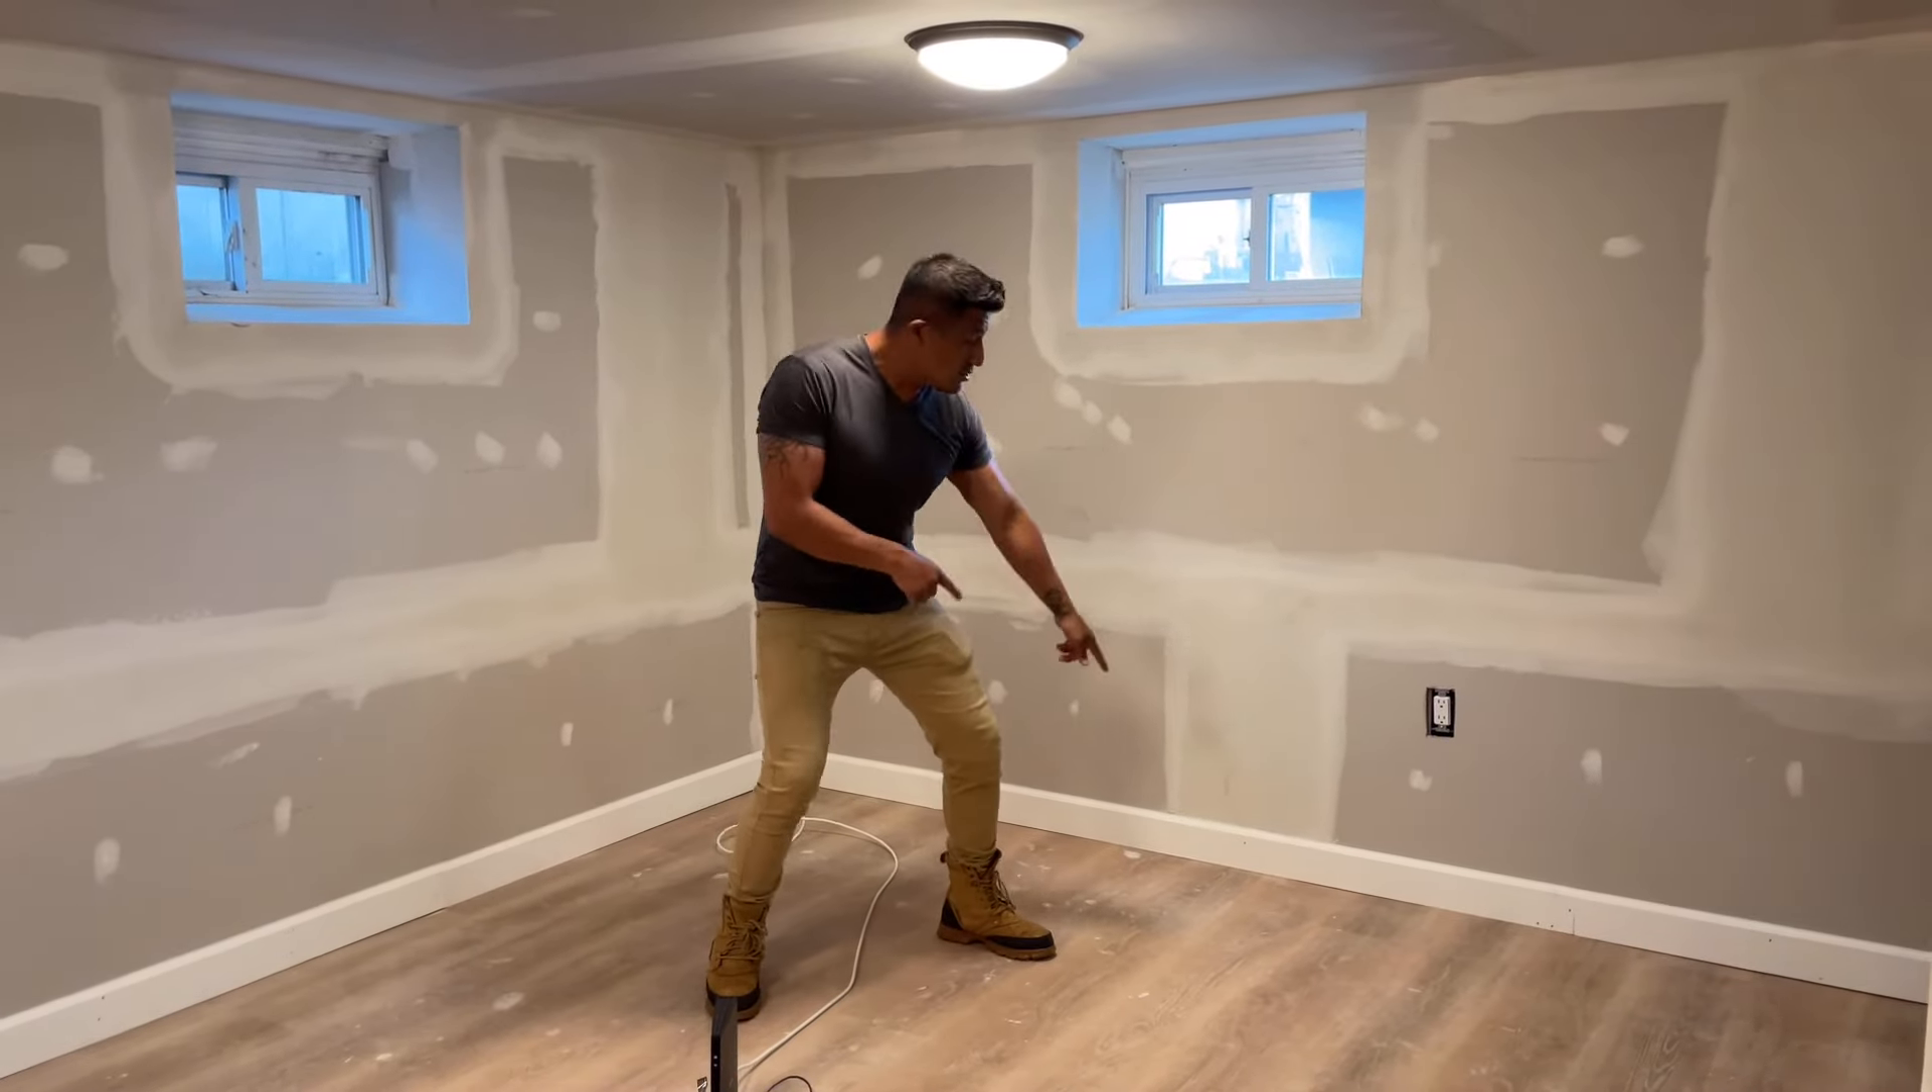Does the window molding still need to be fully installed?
Yes.